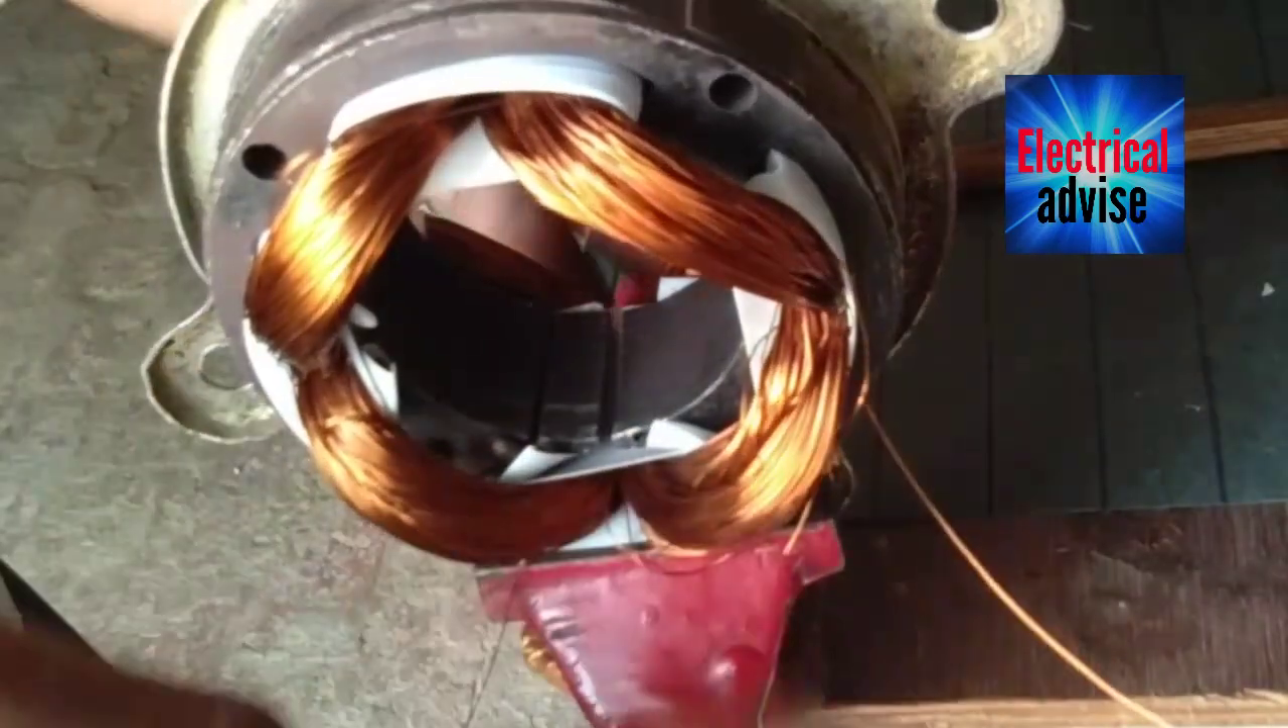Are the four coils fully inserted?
Yes.